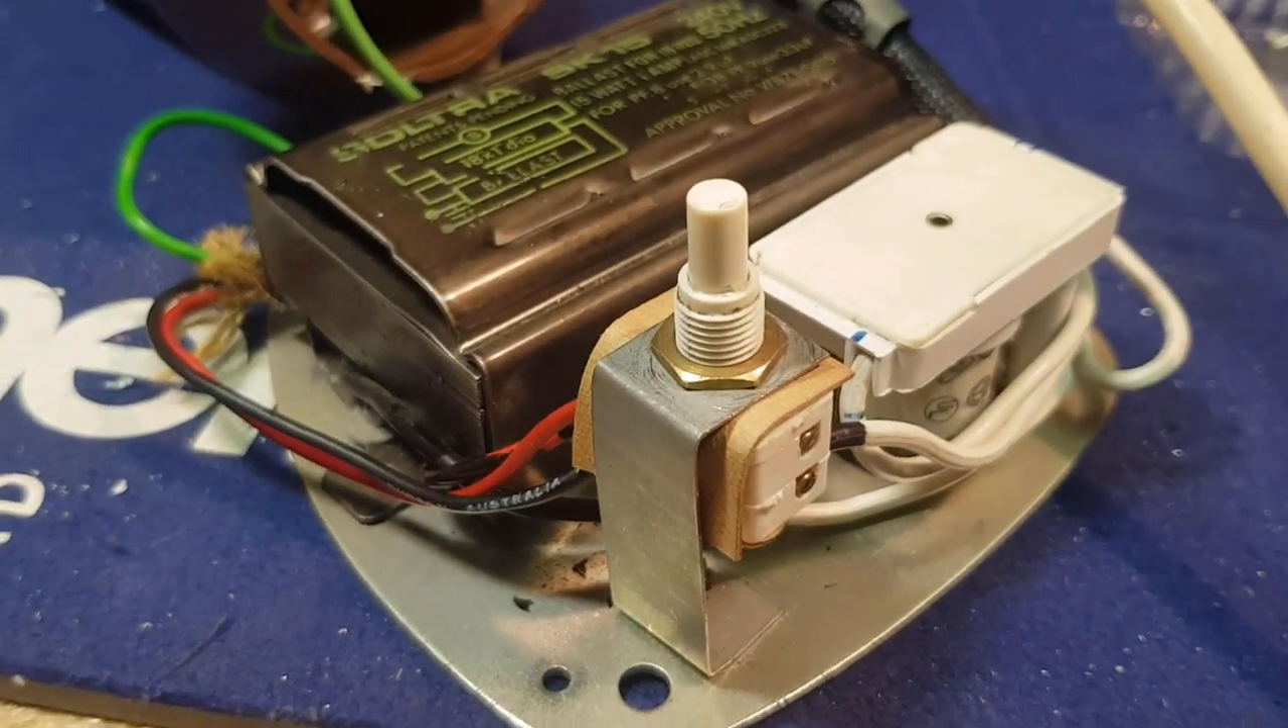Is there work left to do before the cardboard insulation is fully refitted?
No.